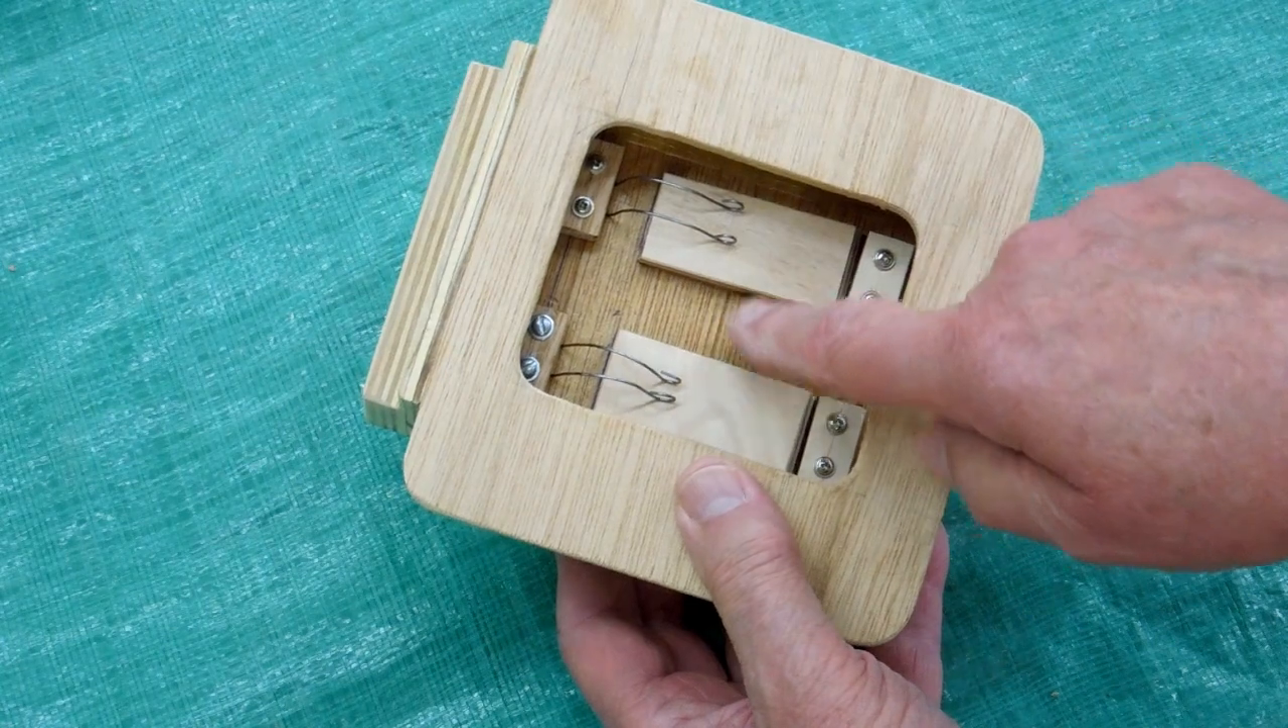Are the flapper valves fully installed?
Yes.